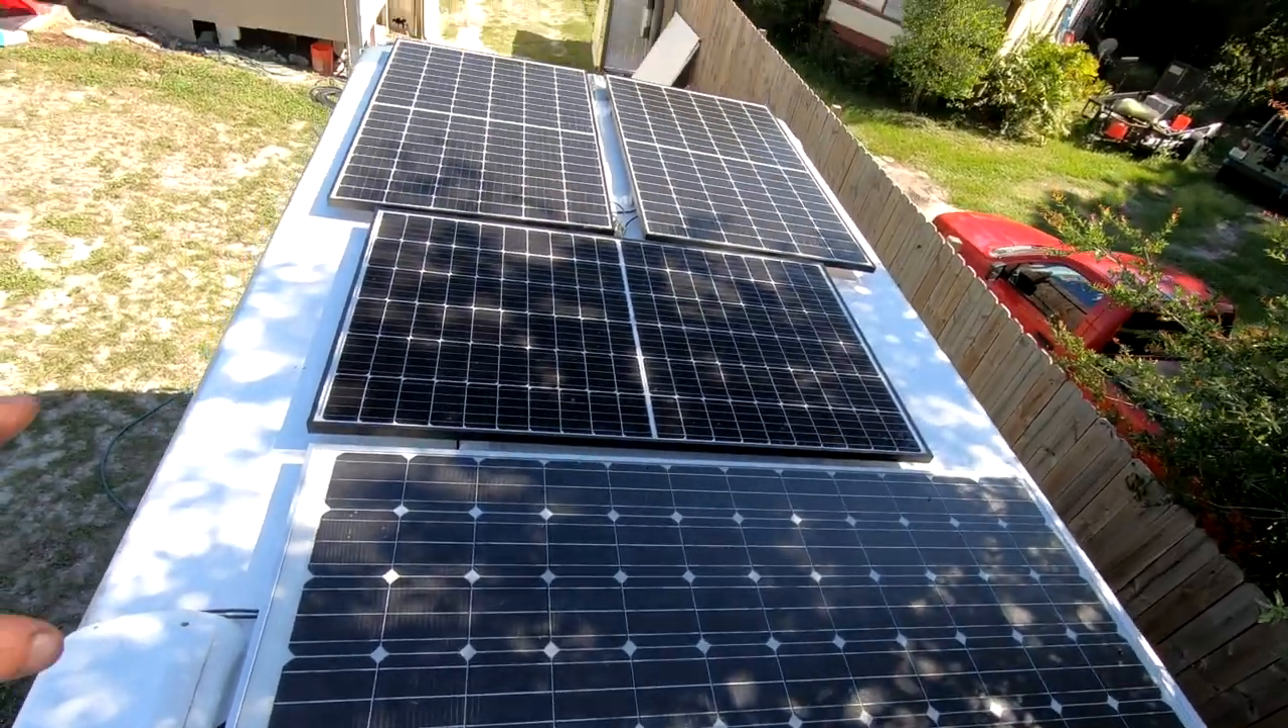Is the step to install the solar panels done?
Yes.